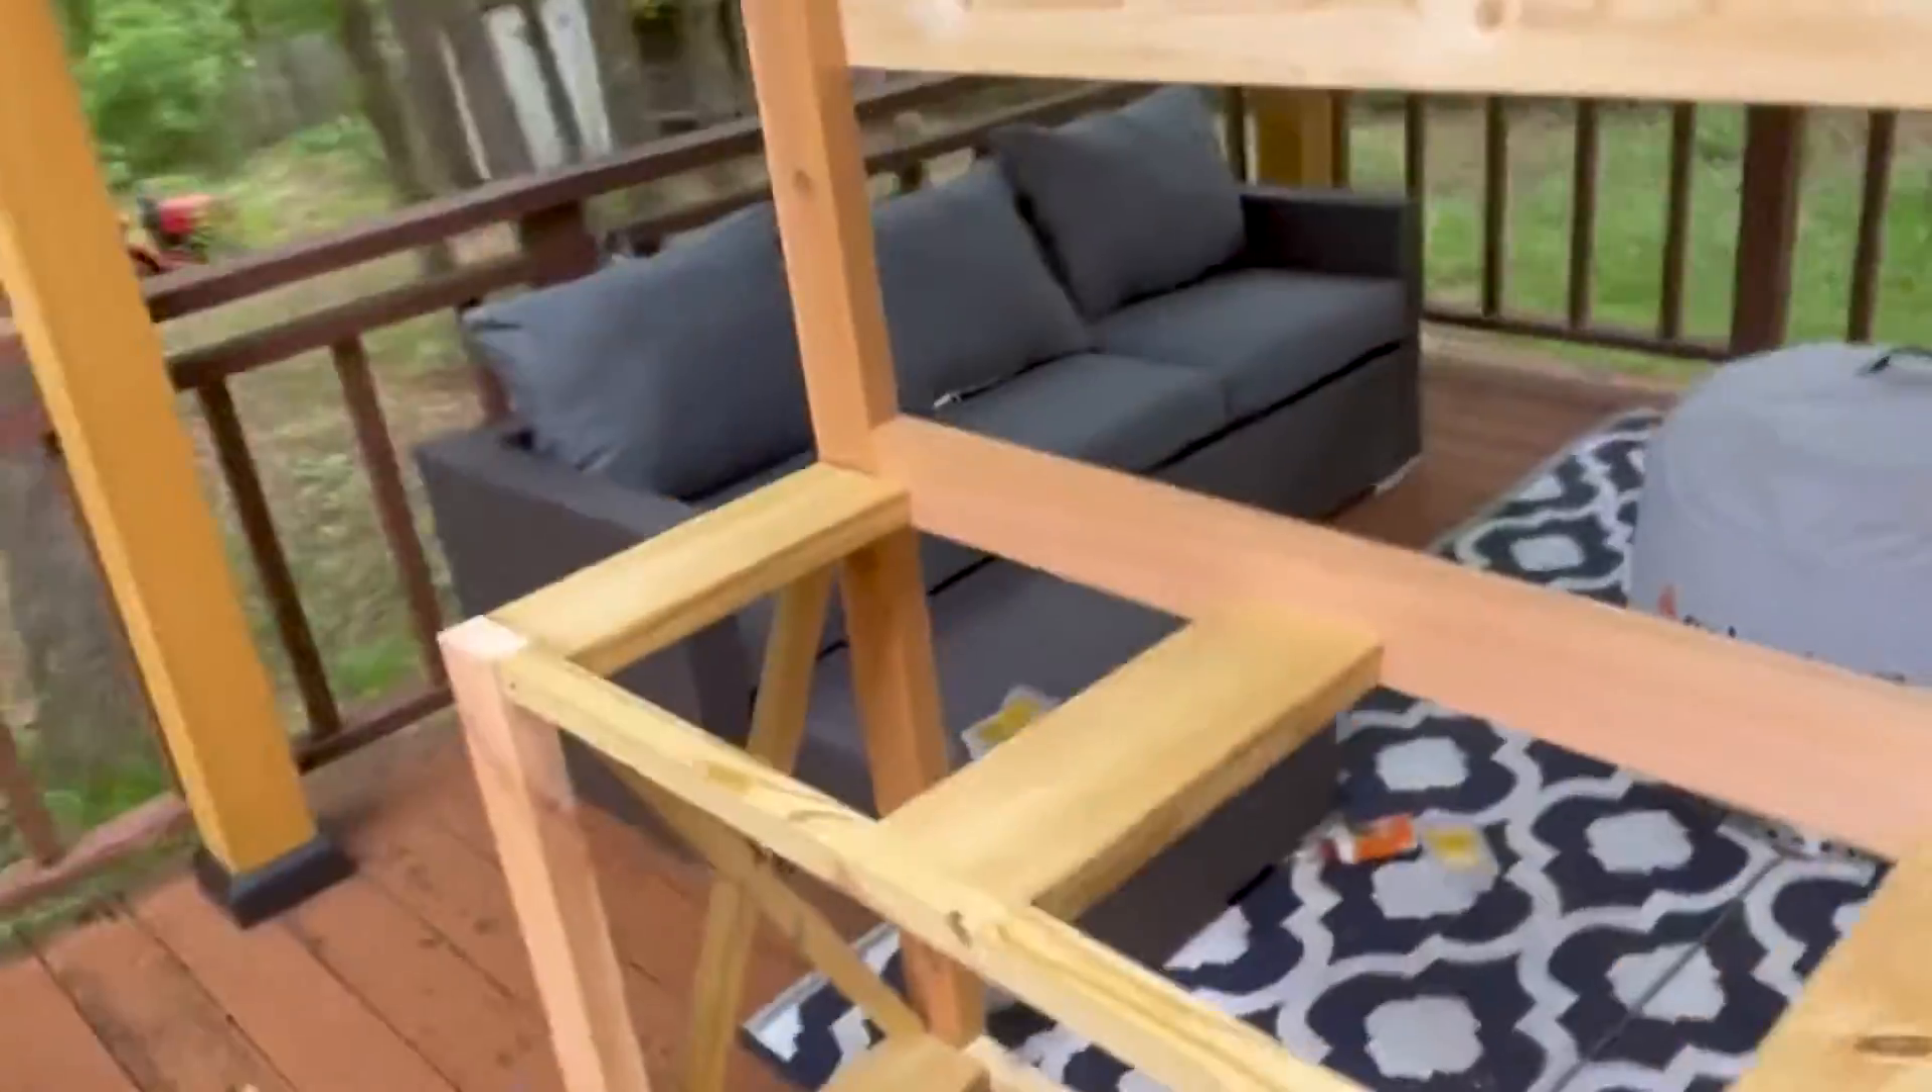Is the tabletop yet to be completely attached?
Yes.